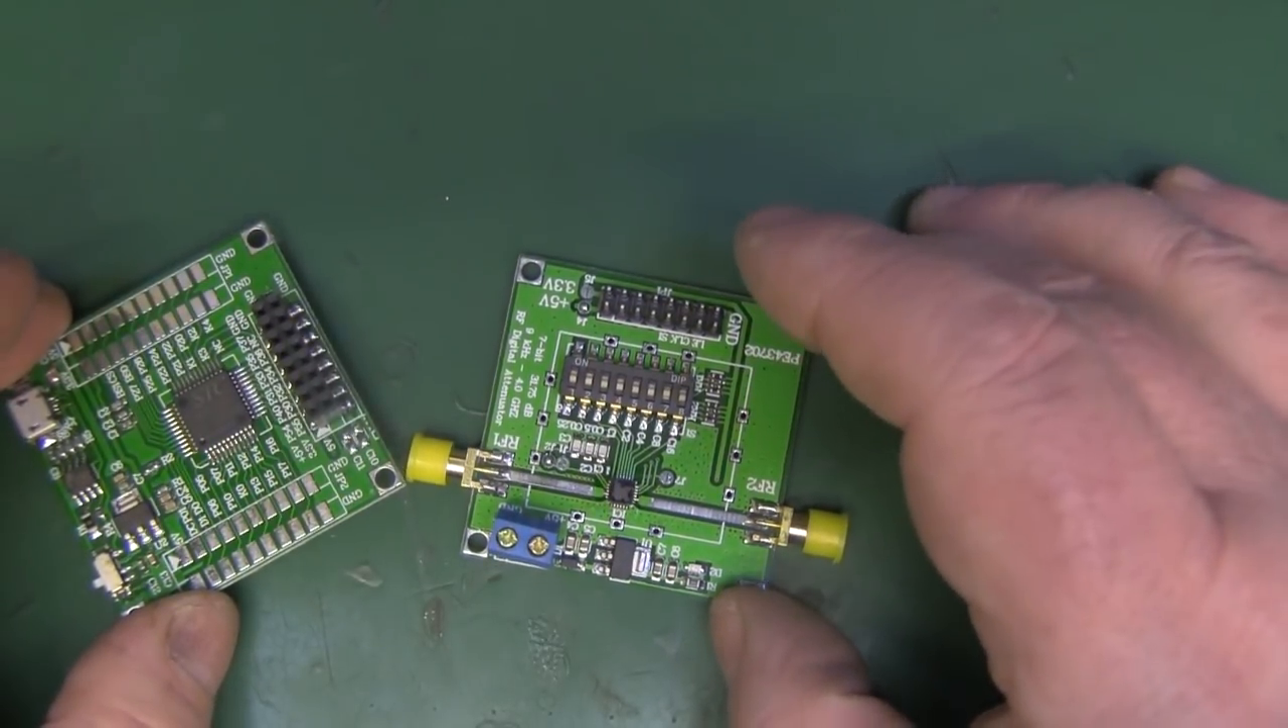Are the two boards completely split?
Yes.